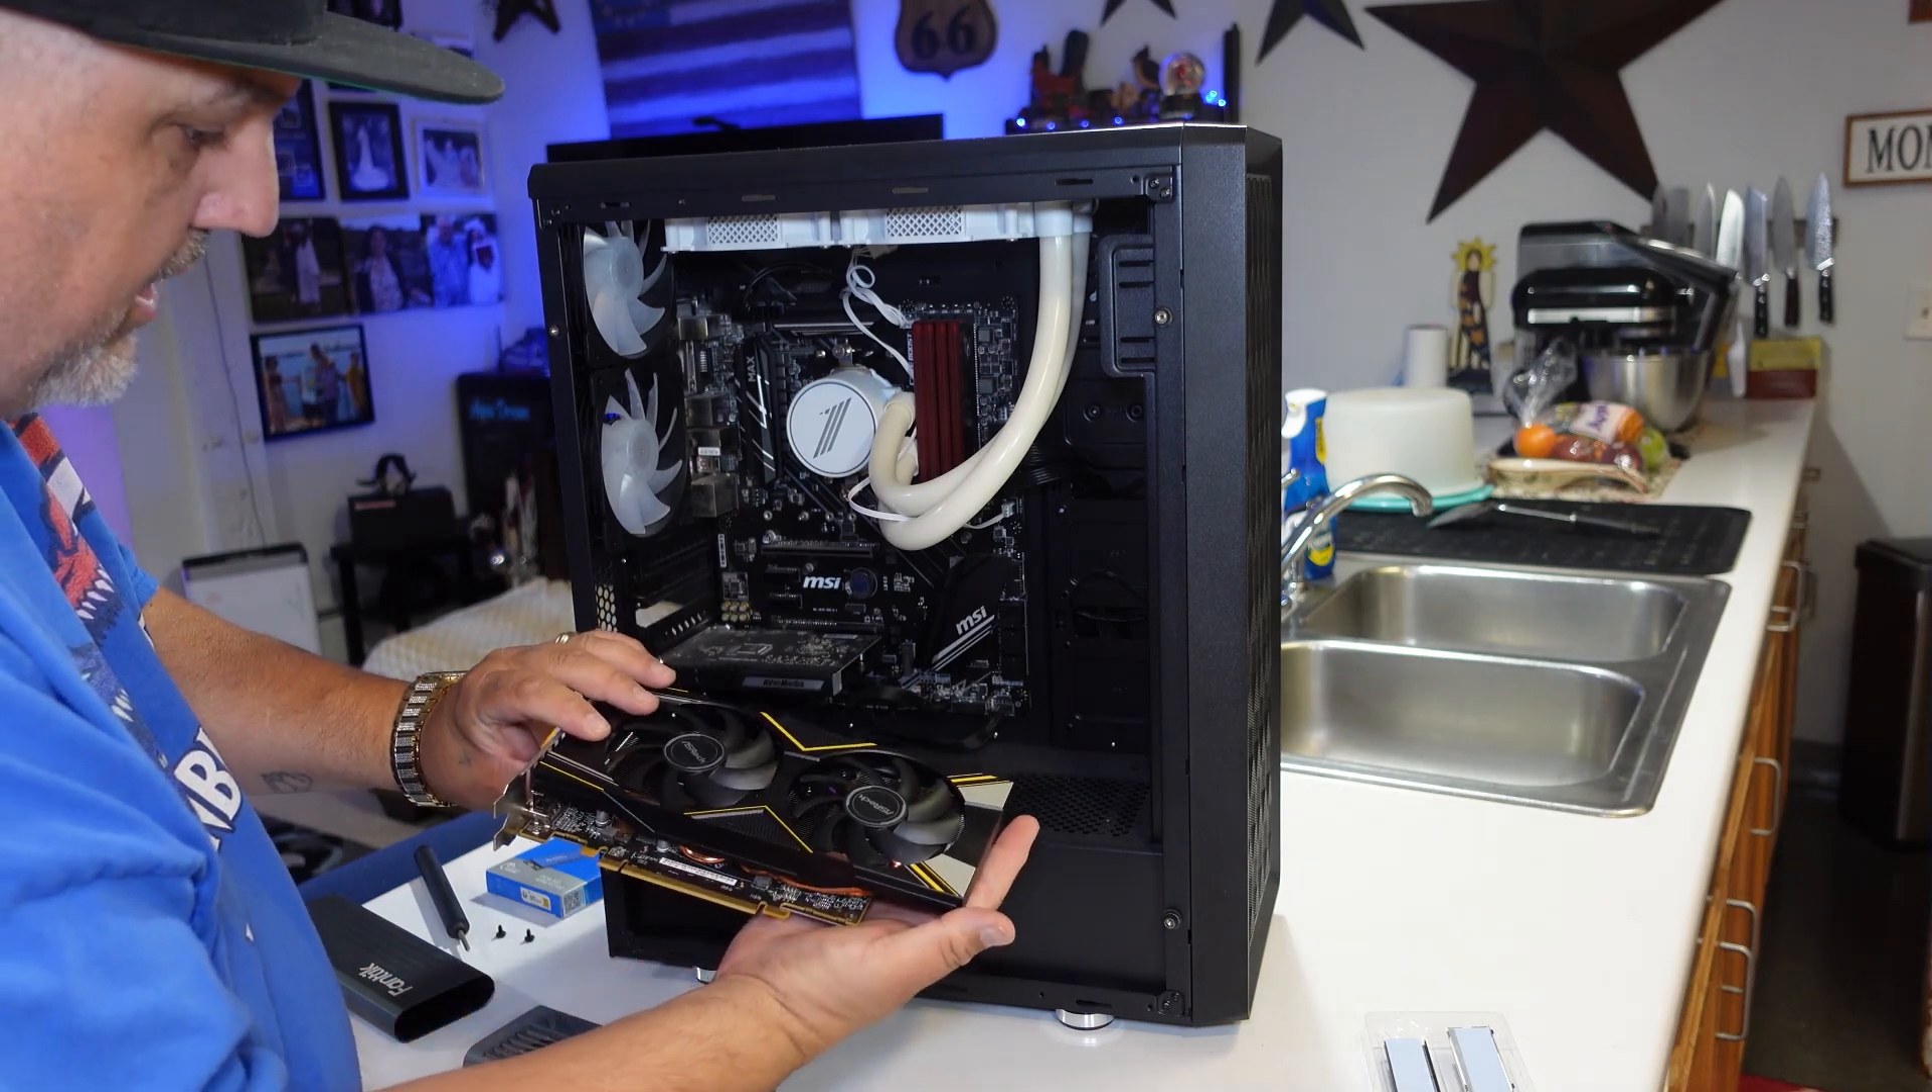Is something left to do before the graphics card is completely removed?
No.